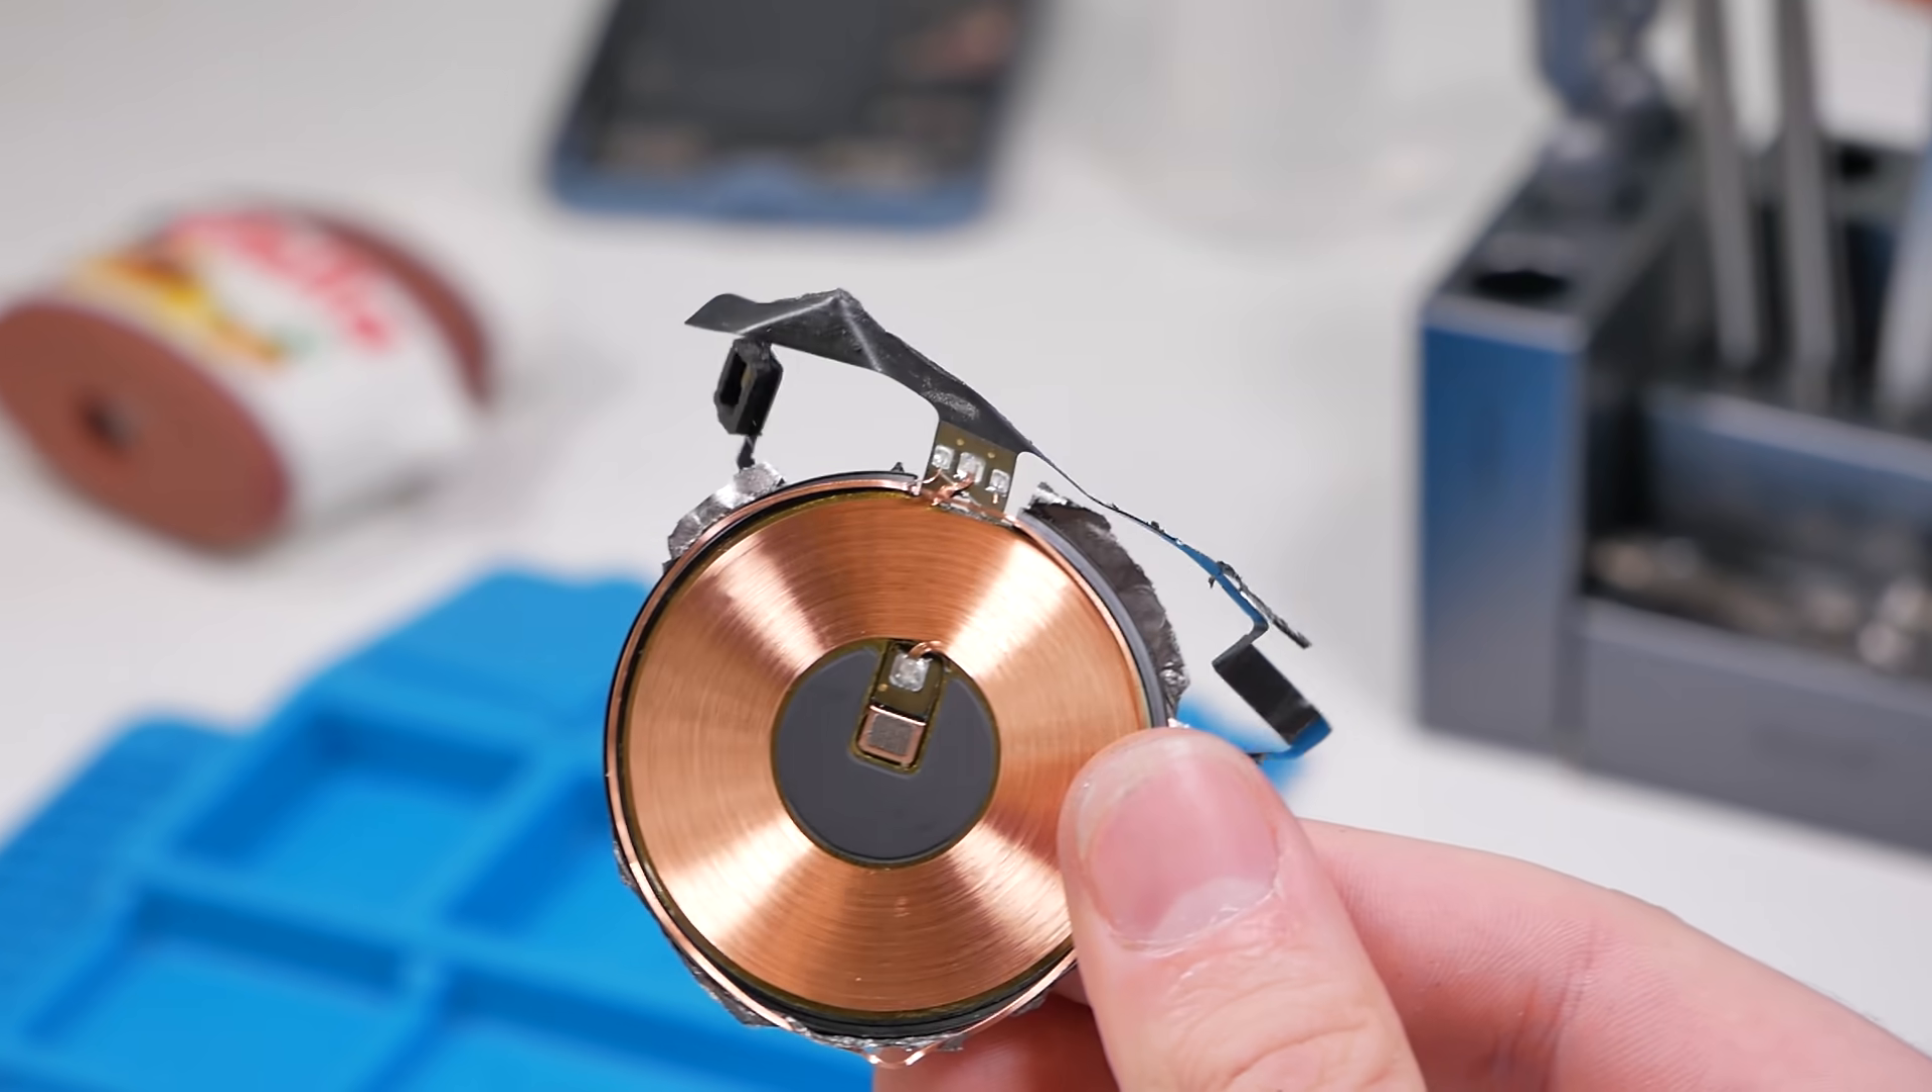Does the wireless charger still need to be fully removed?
No.